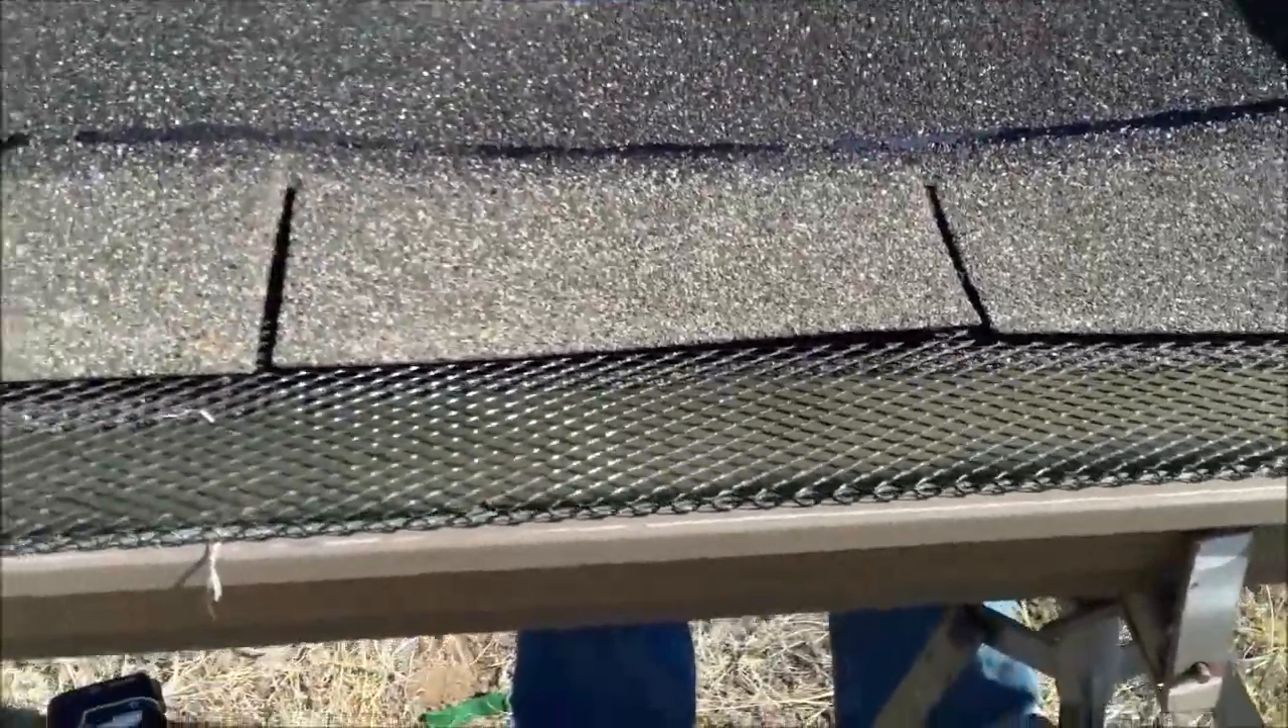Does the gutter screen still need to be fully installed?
No.